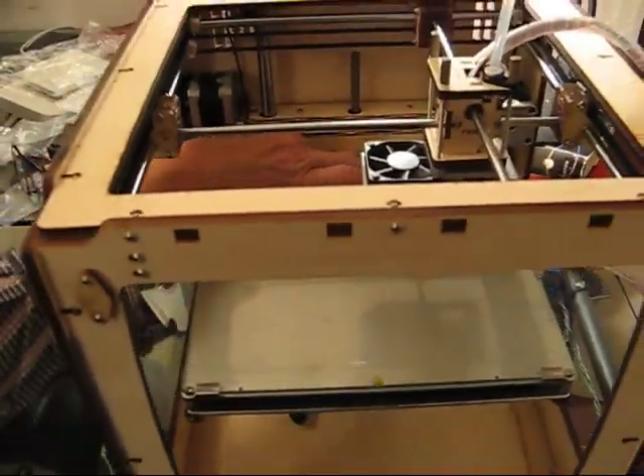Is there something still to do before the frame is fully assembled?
No.